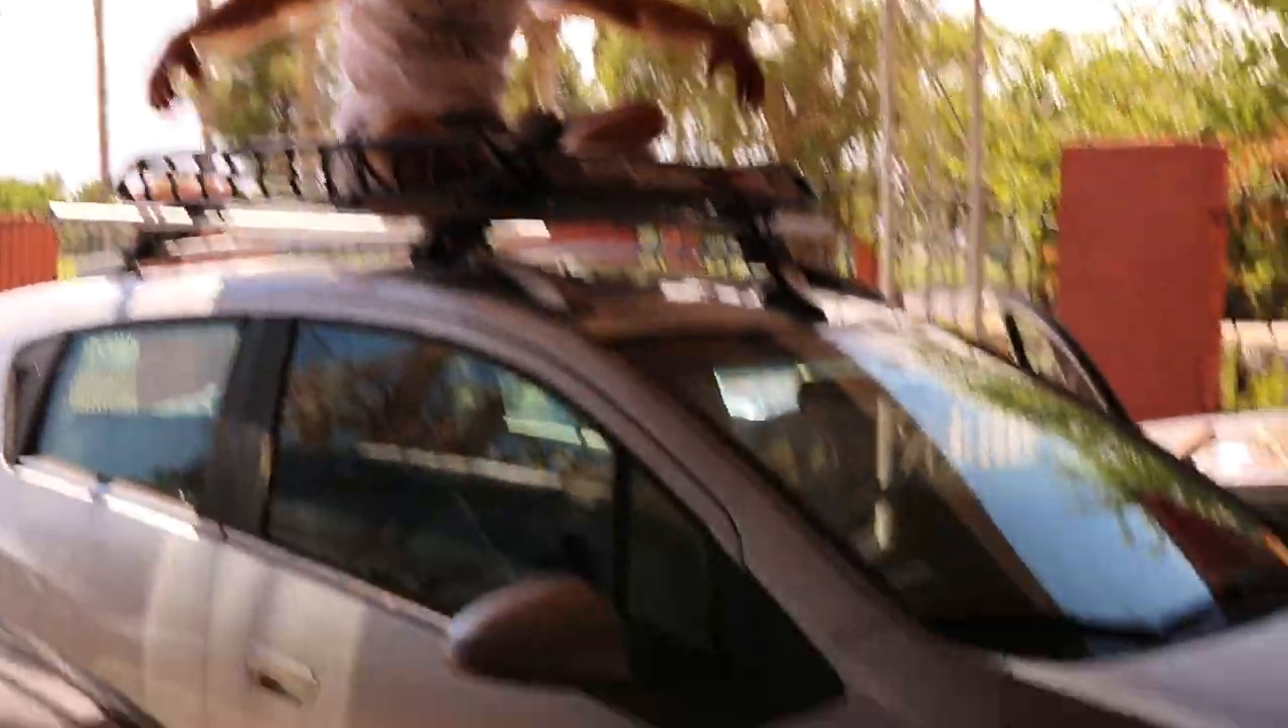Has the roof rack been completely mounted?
Yes.